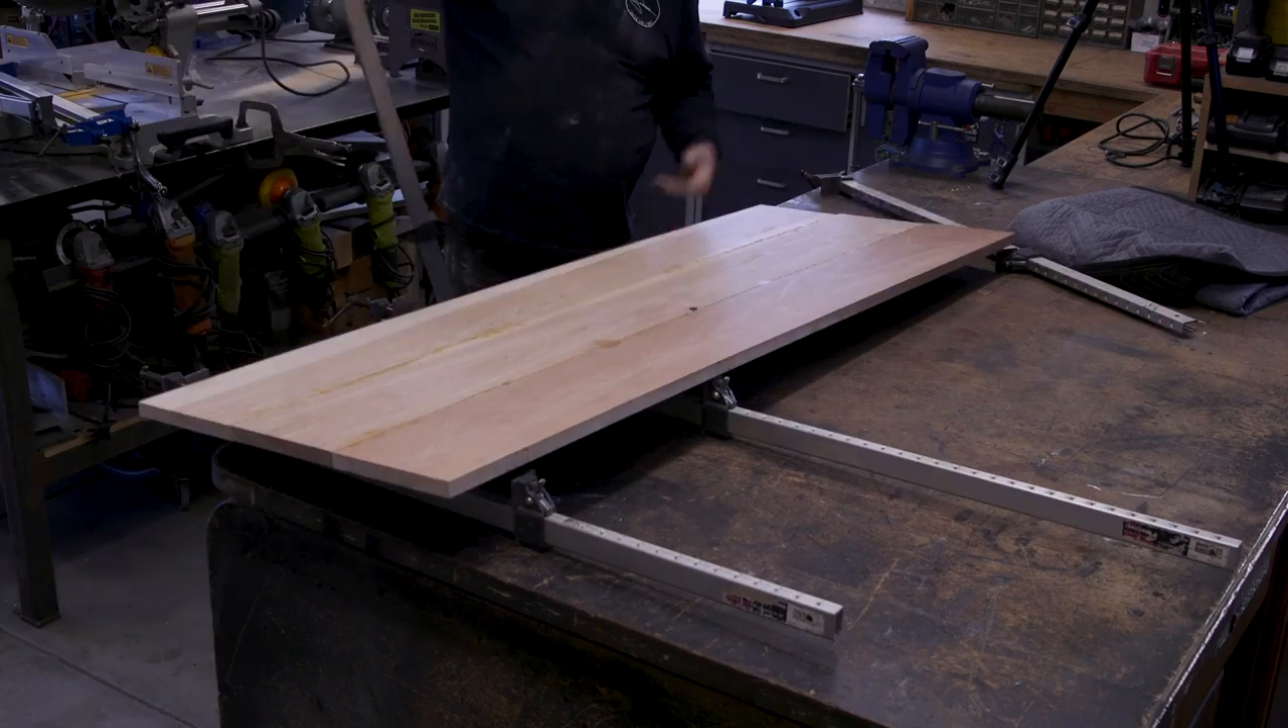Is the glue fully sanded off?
No.